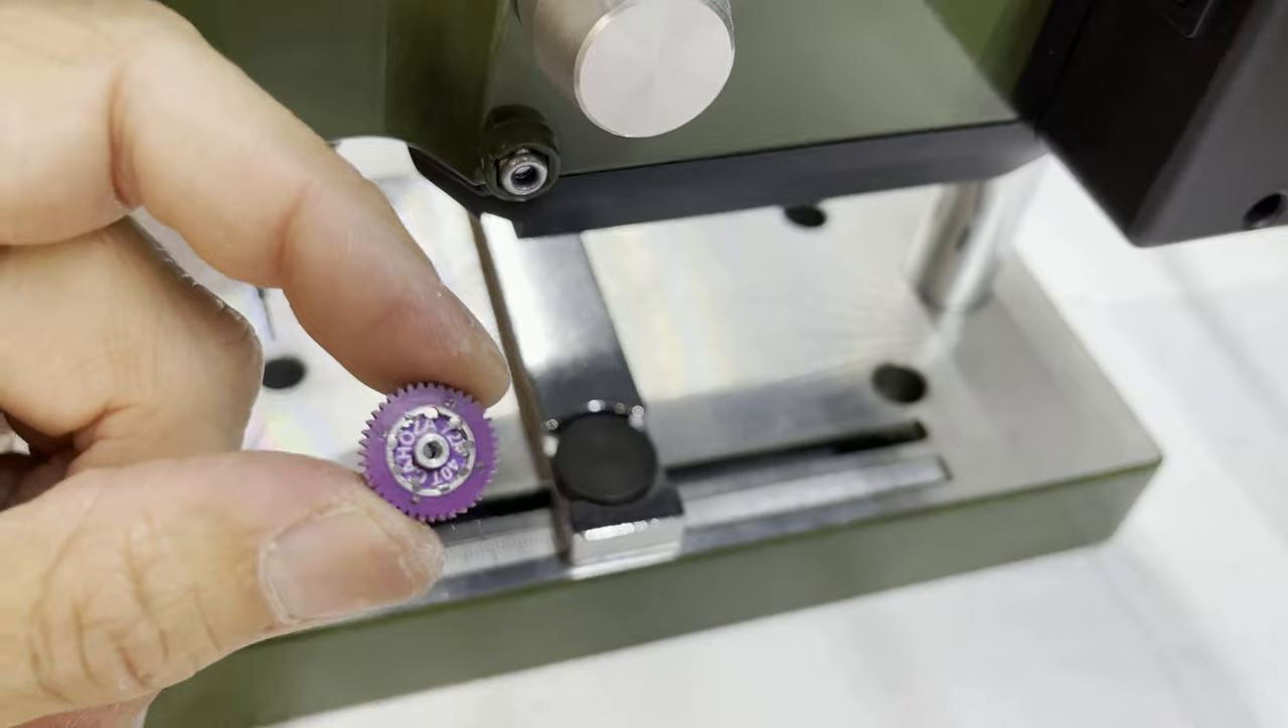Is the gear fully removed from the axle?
Yes.